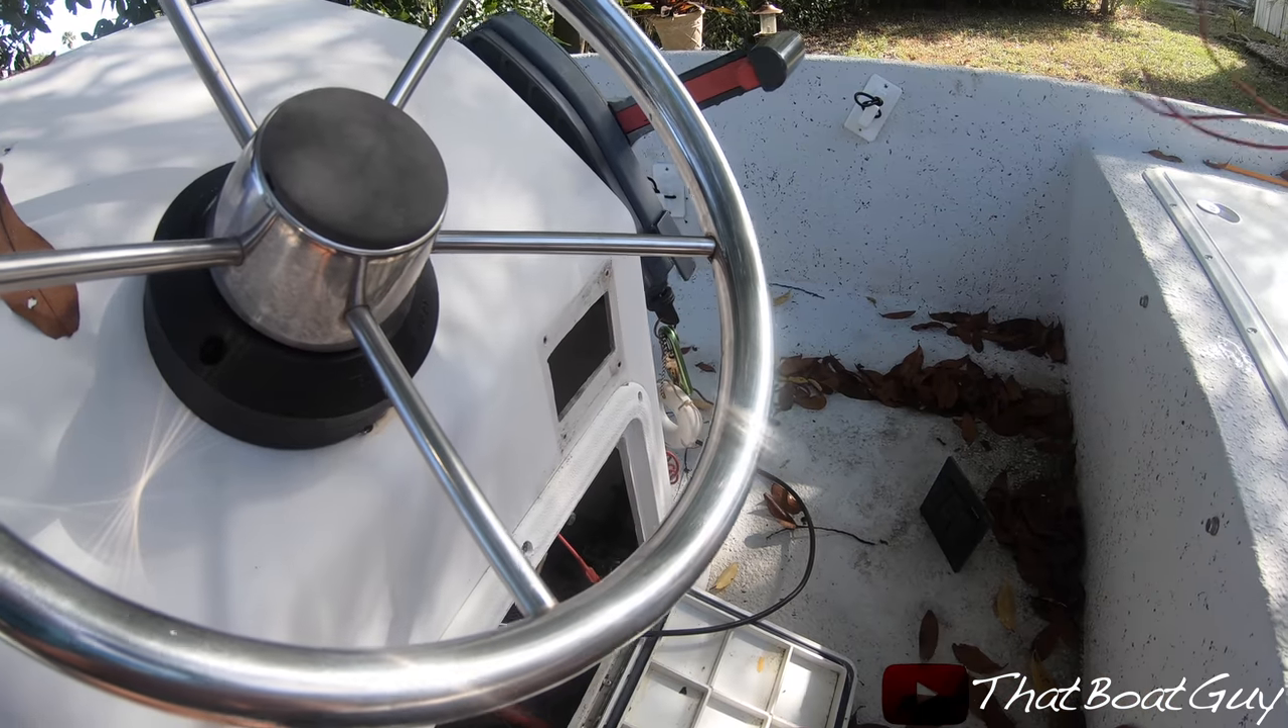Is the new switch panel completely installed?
No.